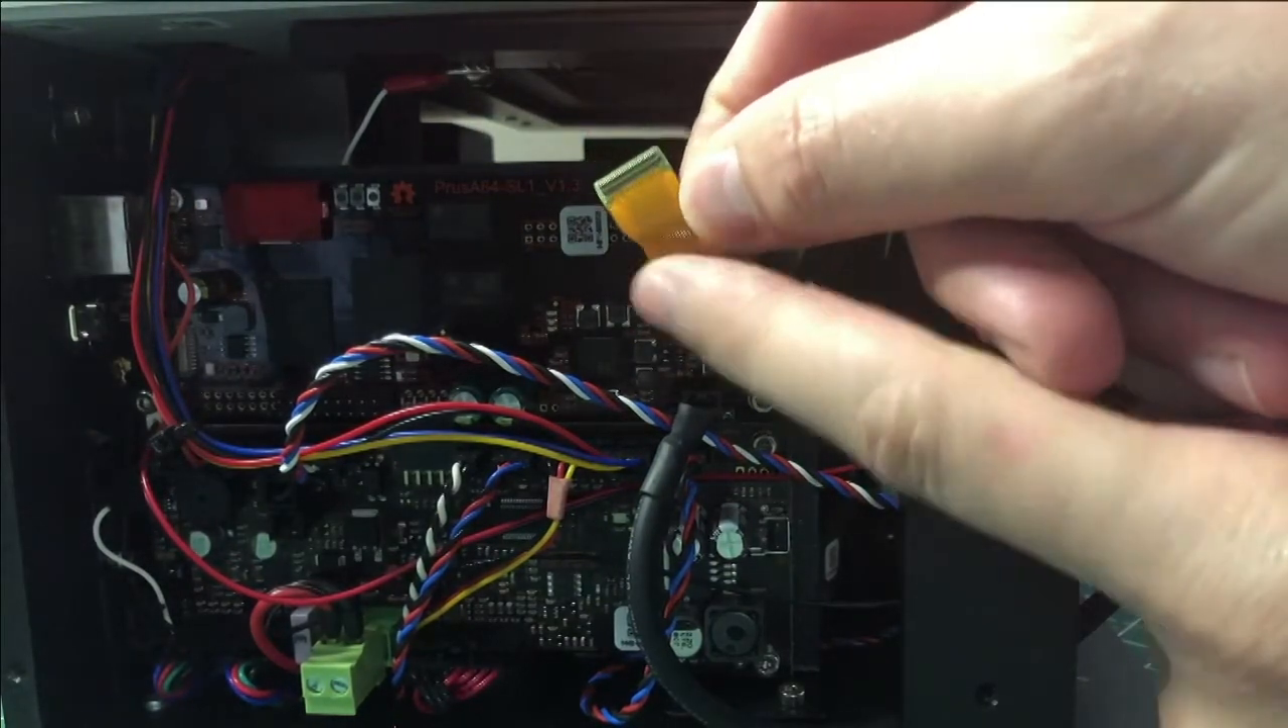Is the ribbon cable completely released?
Yes.